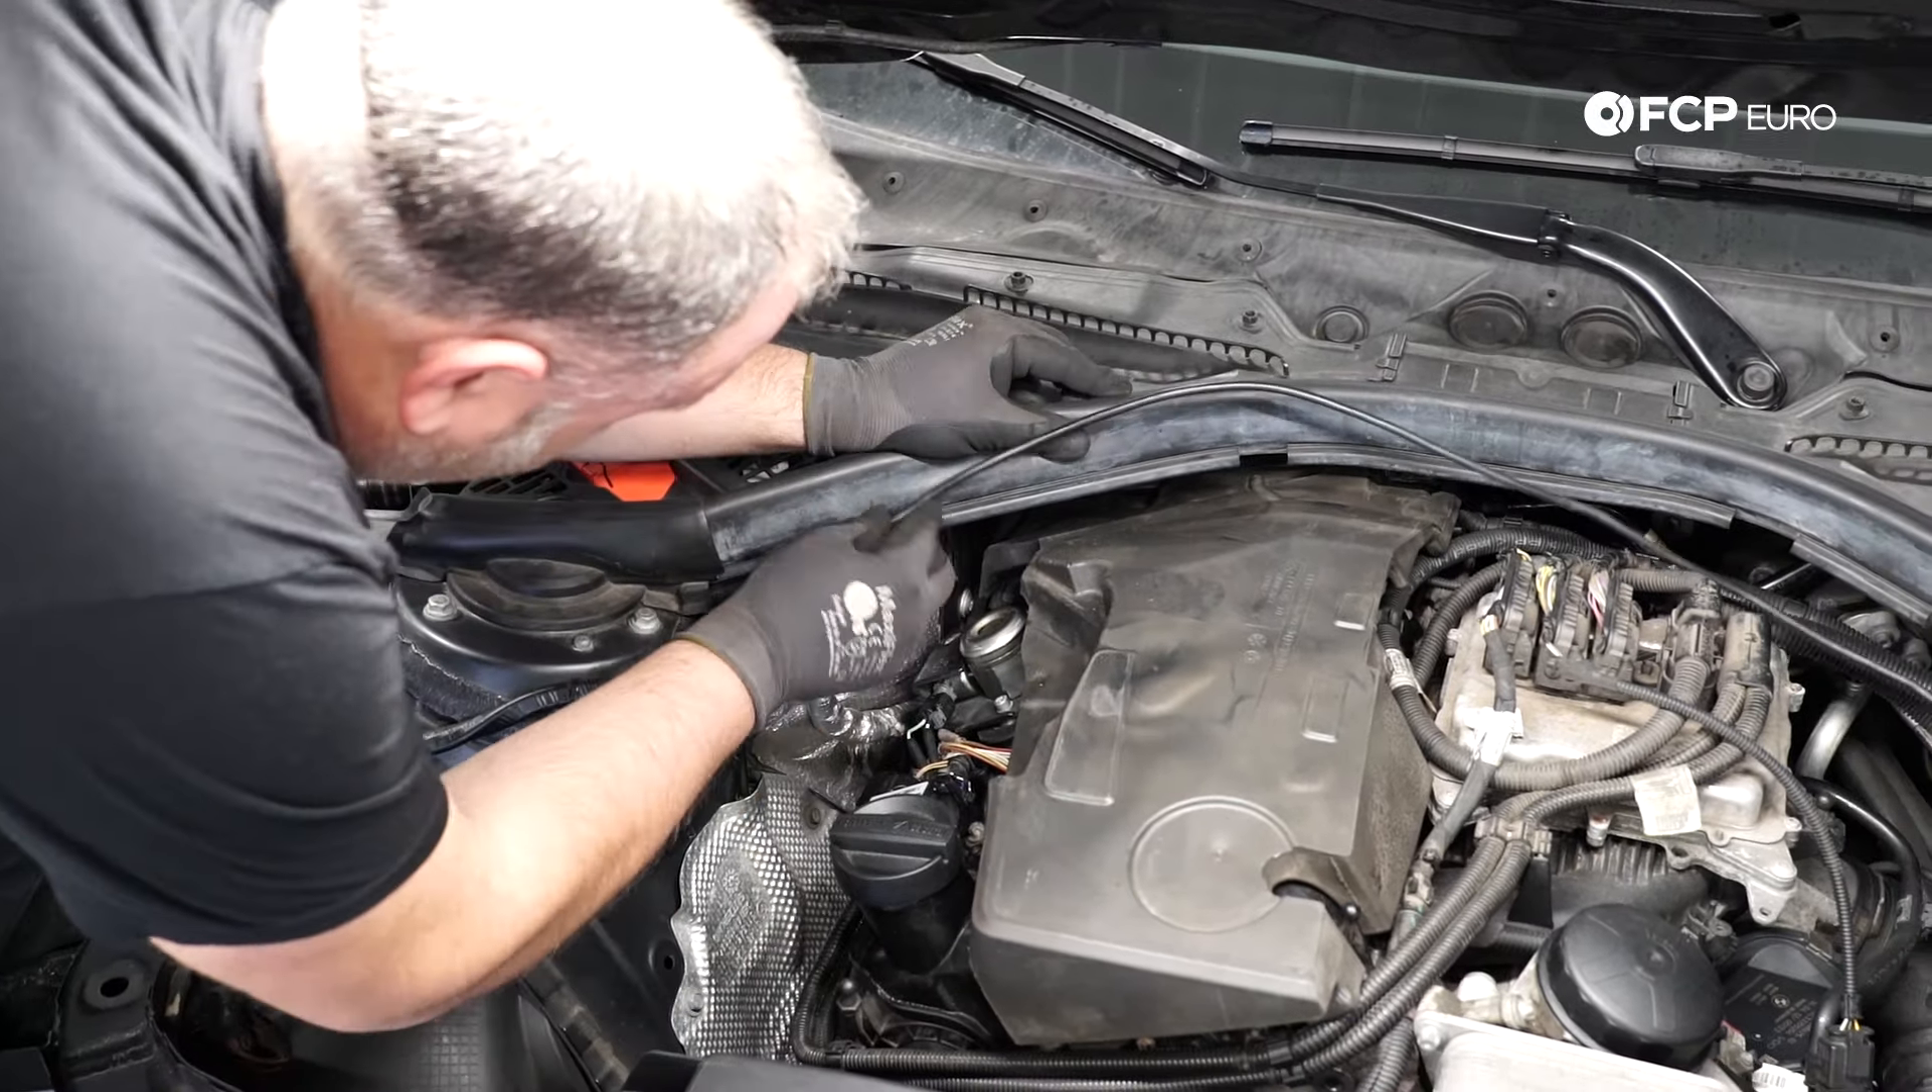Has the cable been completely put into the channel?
No.